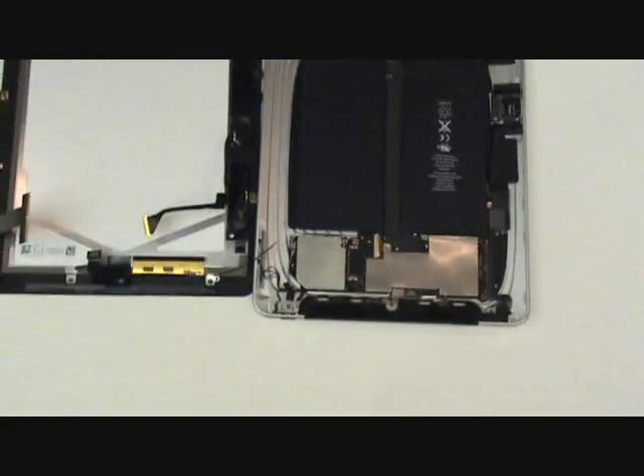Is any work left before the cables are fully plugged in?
Yes.